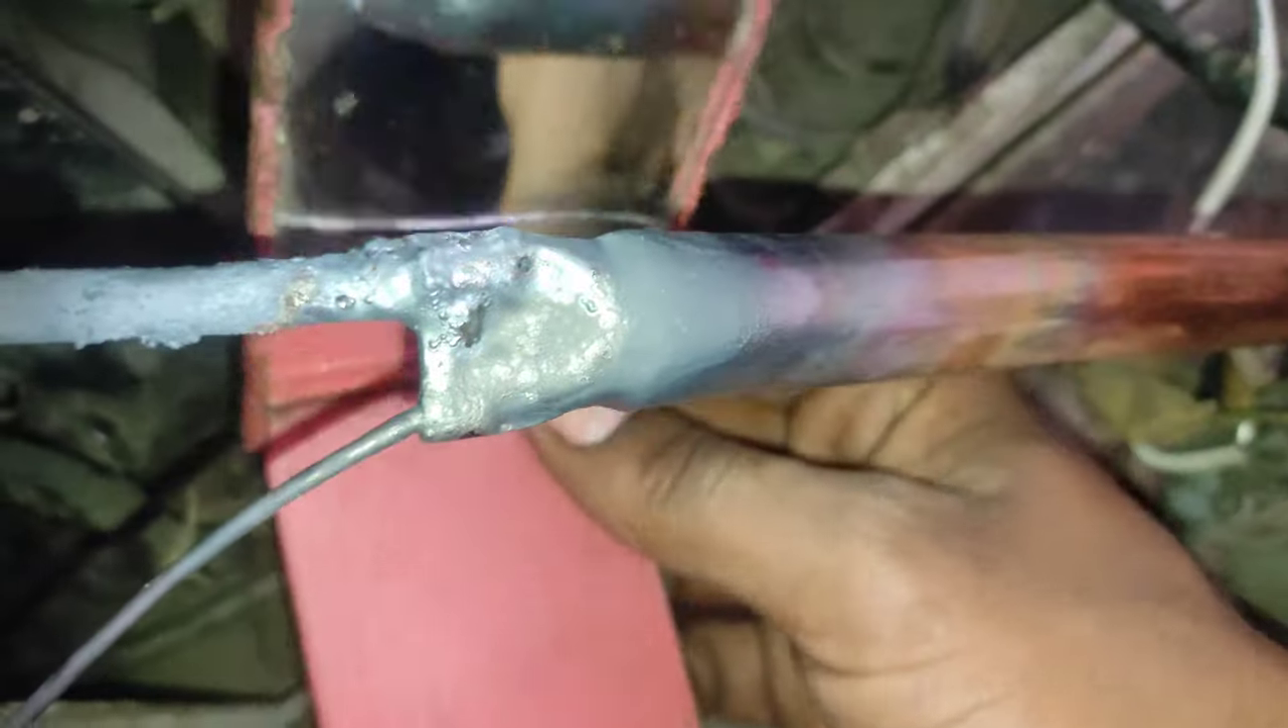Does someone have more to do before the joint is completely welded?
No.